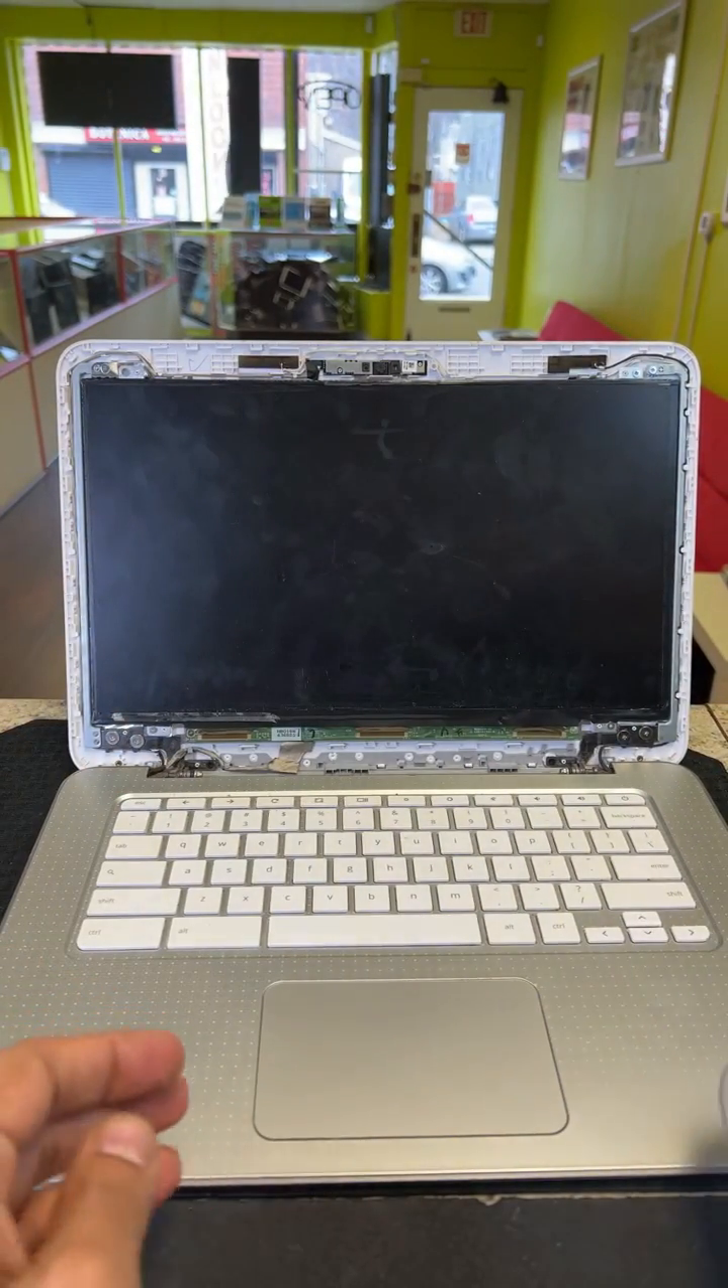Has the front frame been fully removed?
Yes.